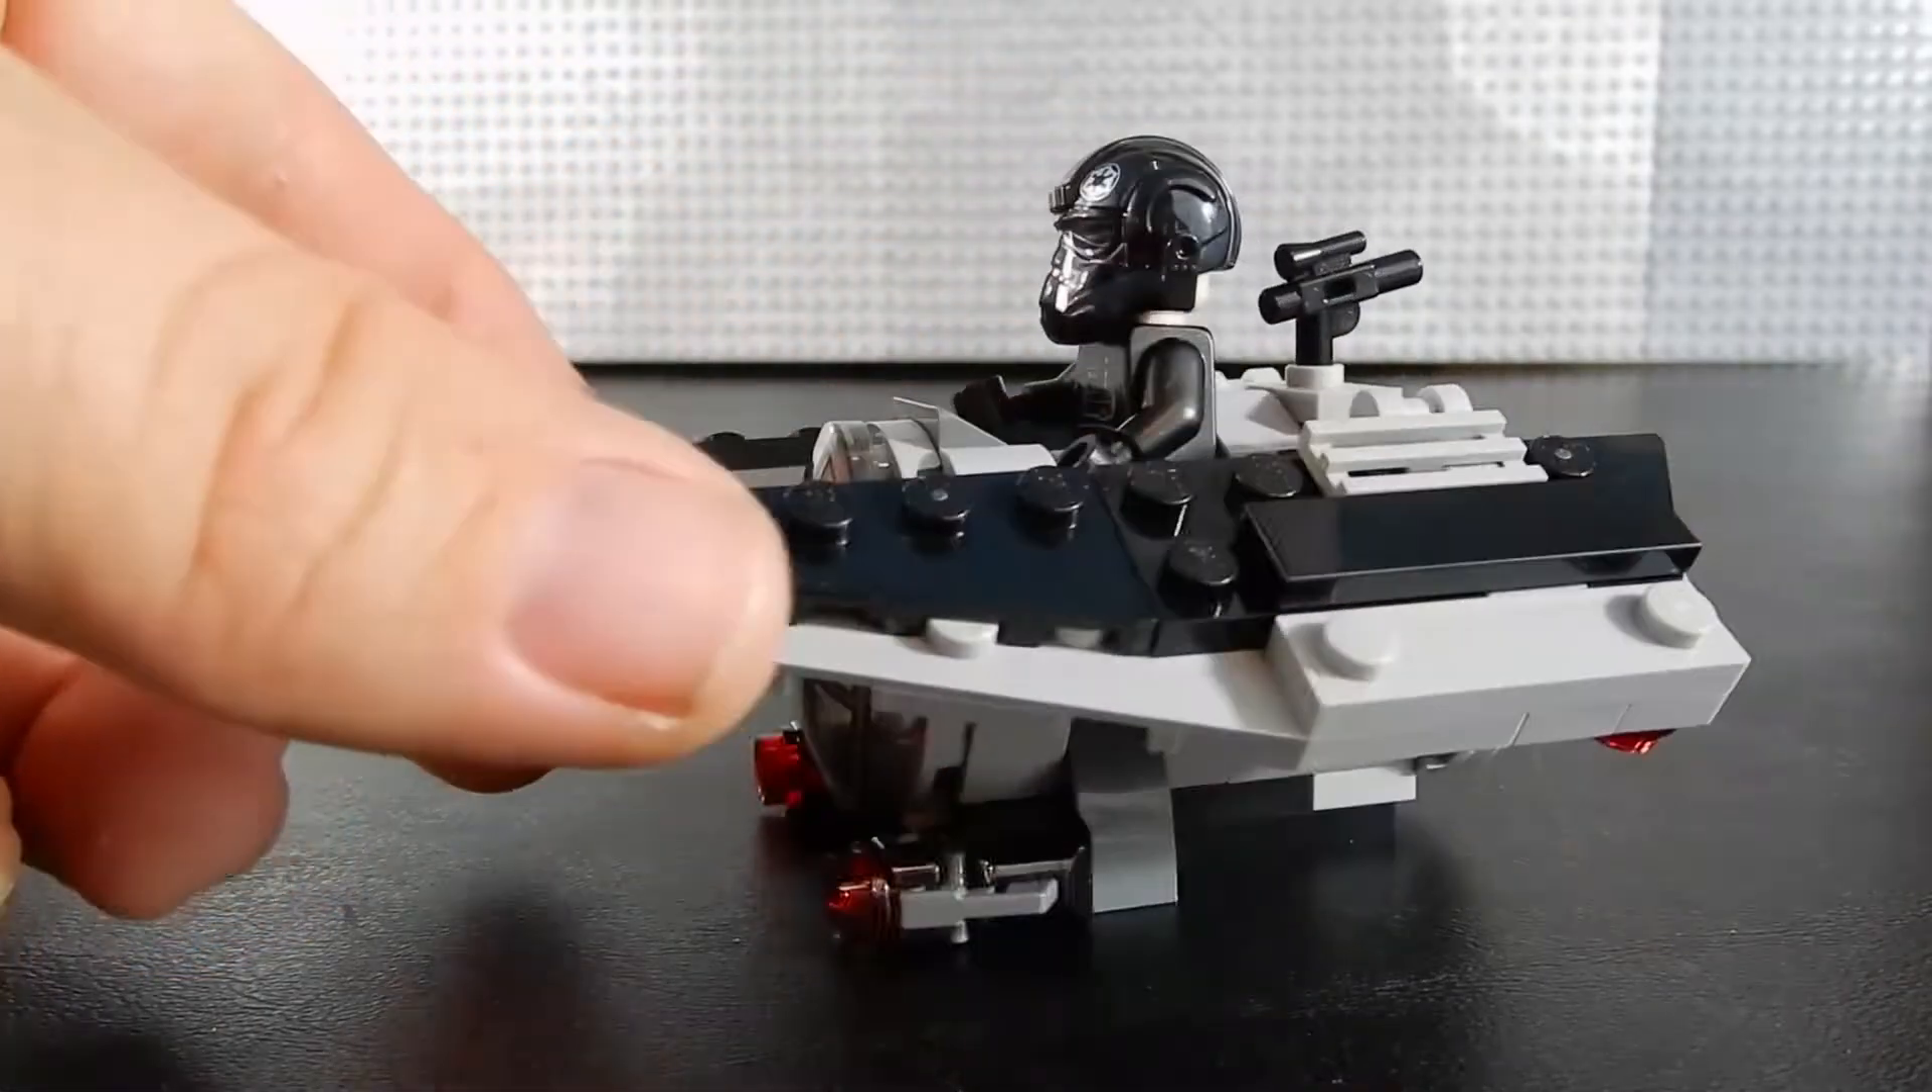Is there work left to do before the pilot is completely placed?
No.